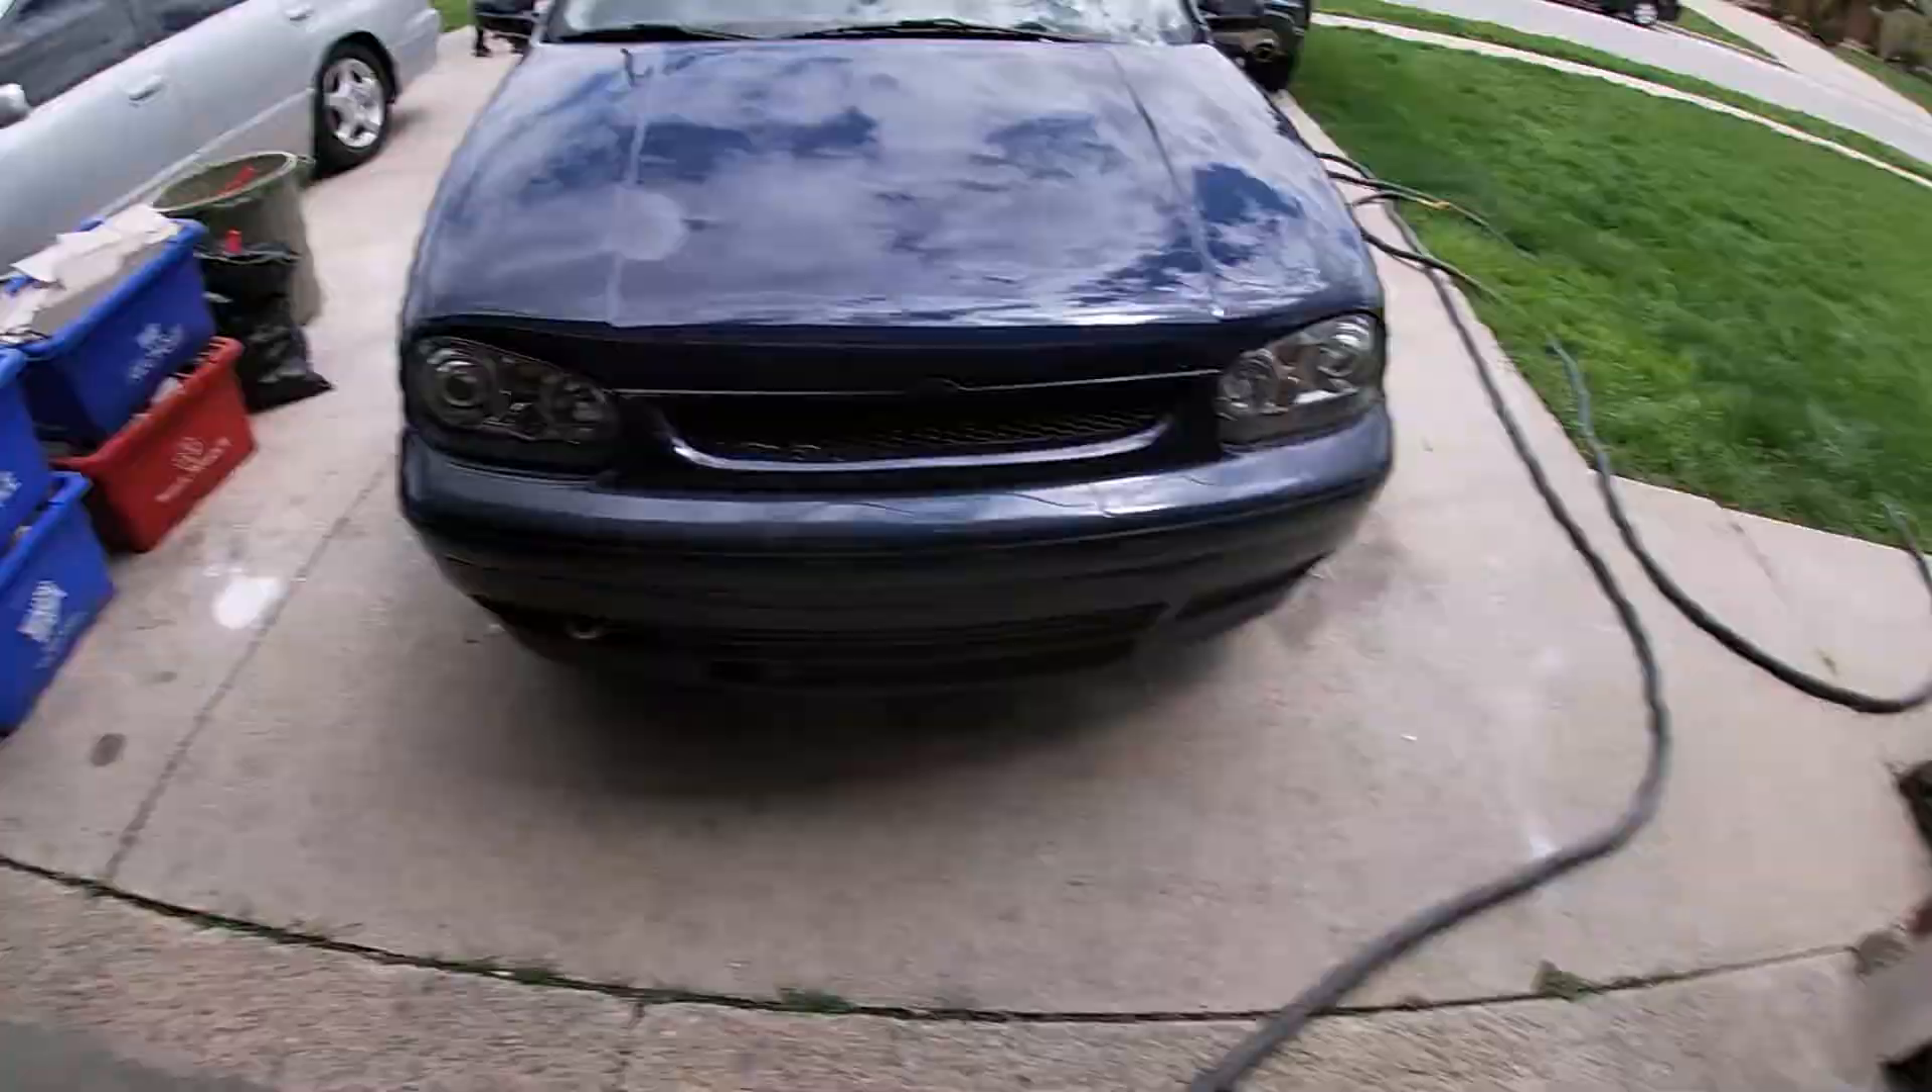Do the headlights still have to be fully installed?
No.